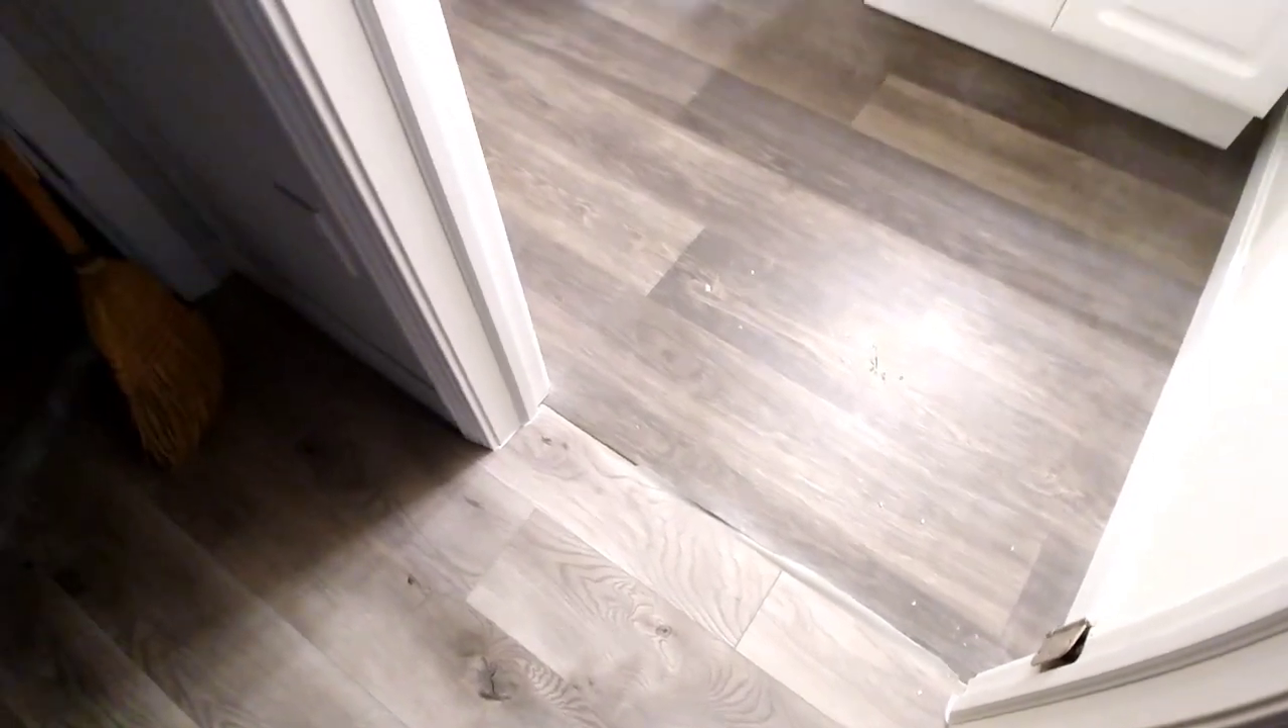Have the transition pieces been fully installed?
No.